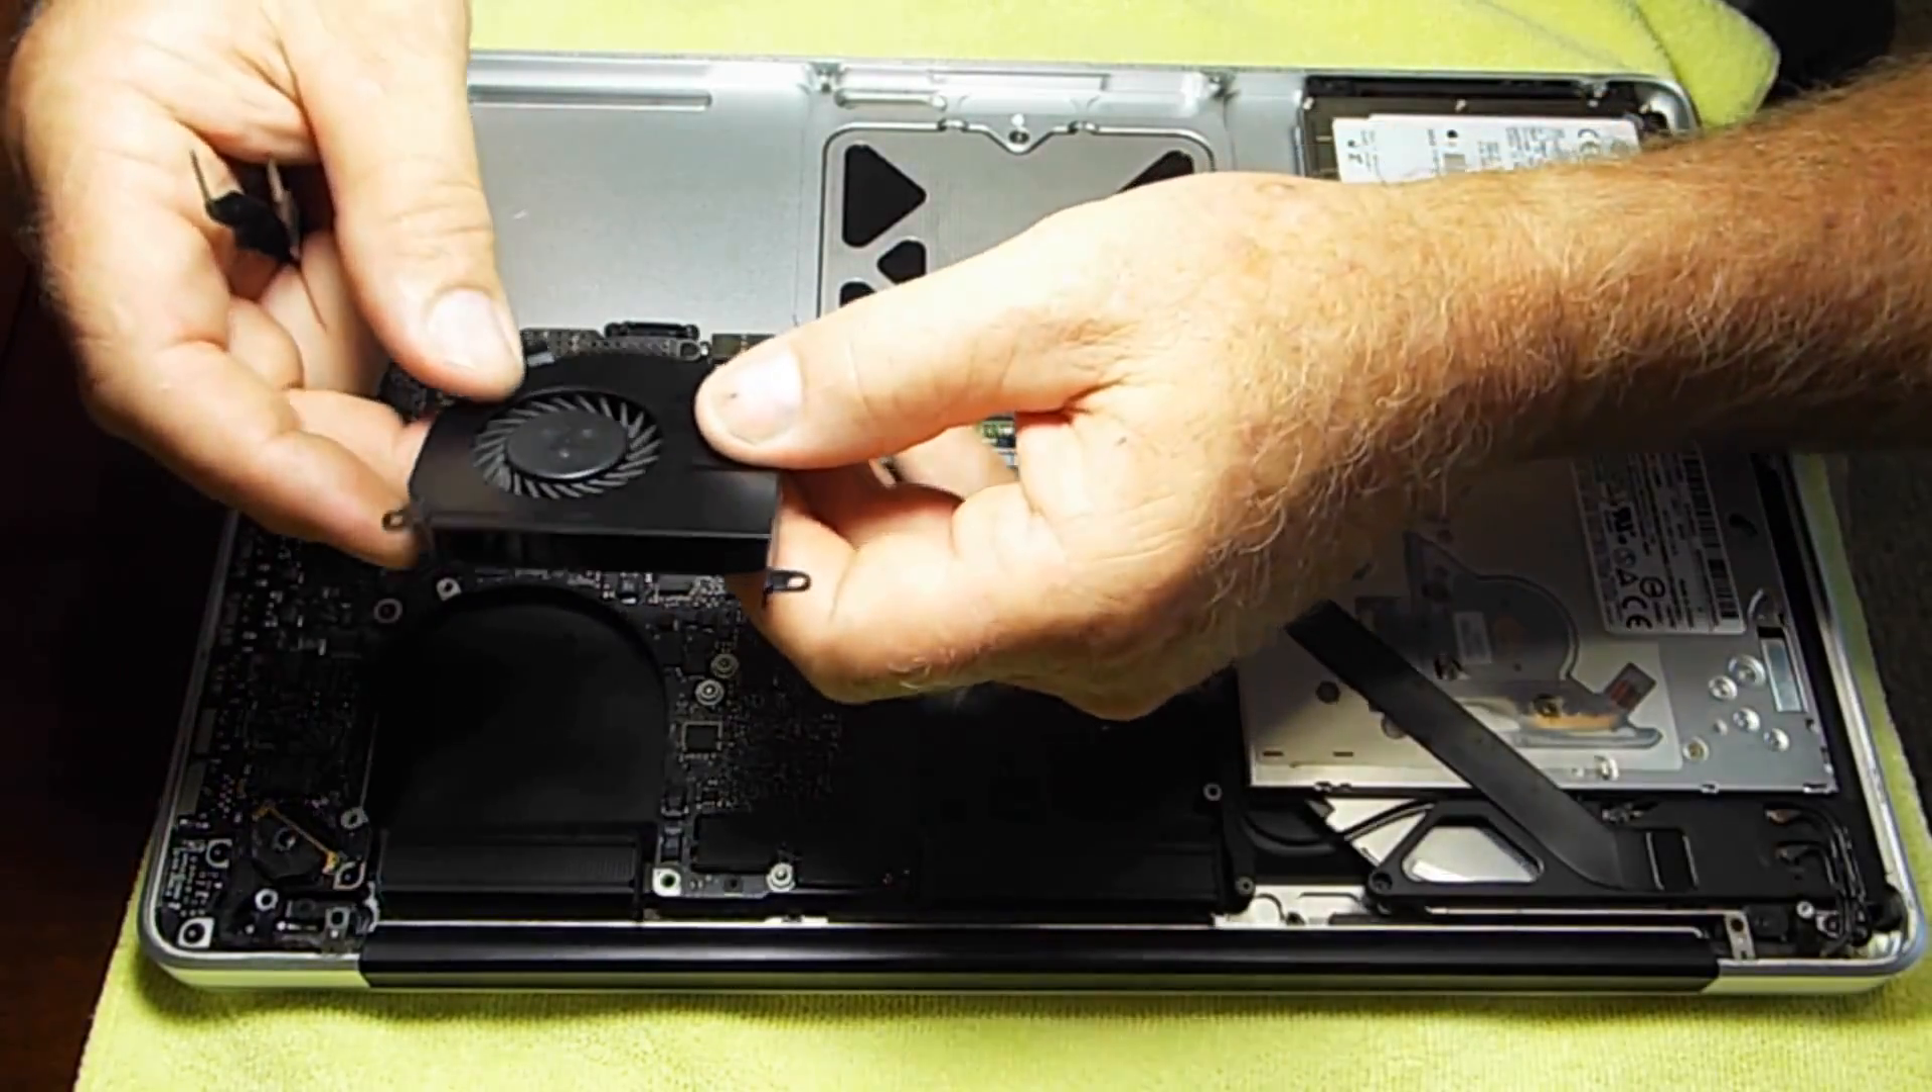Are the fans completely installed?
No.